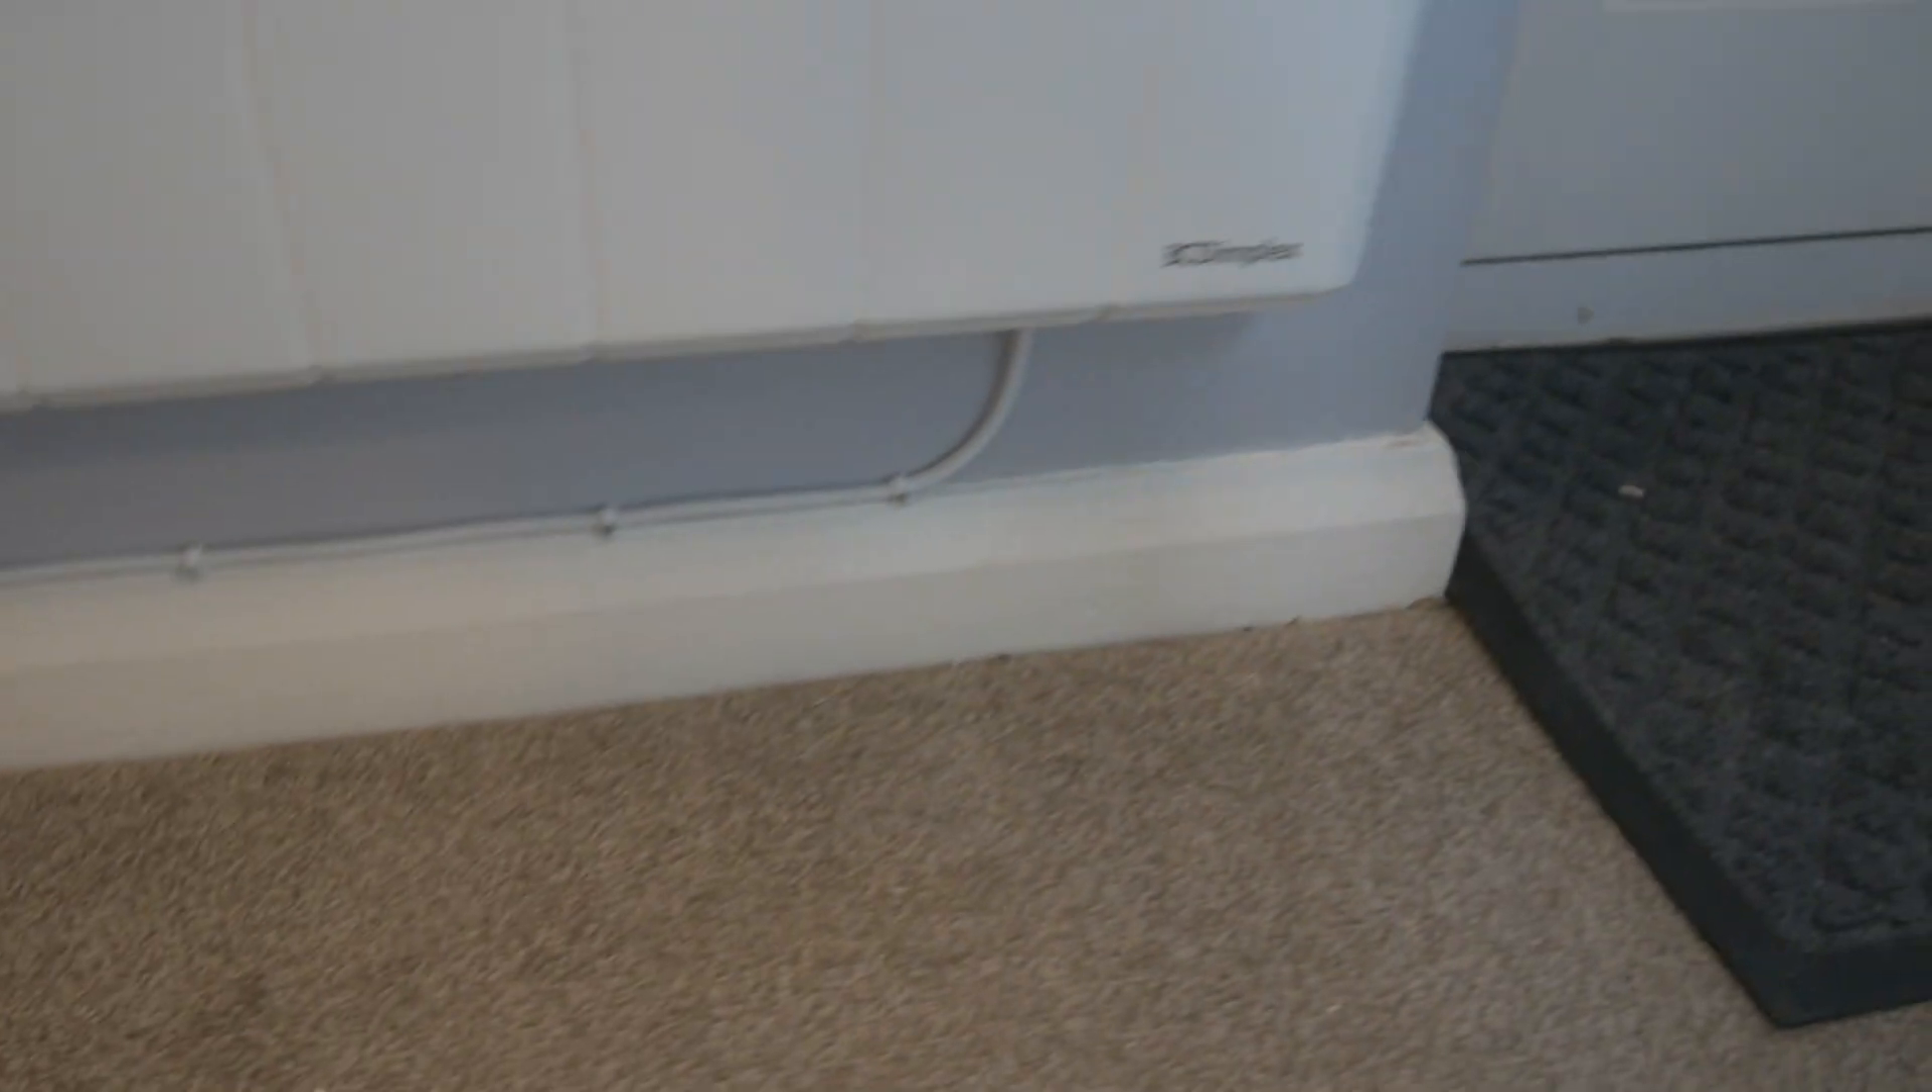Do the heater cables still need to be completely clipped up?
No.